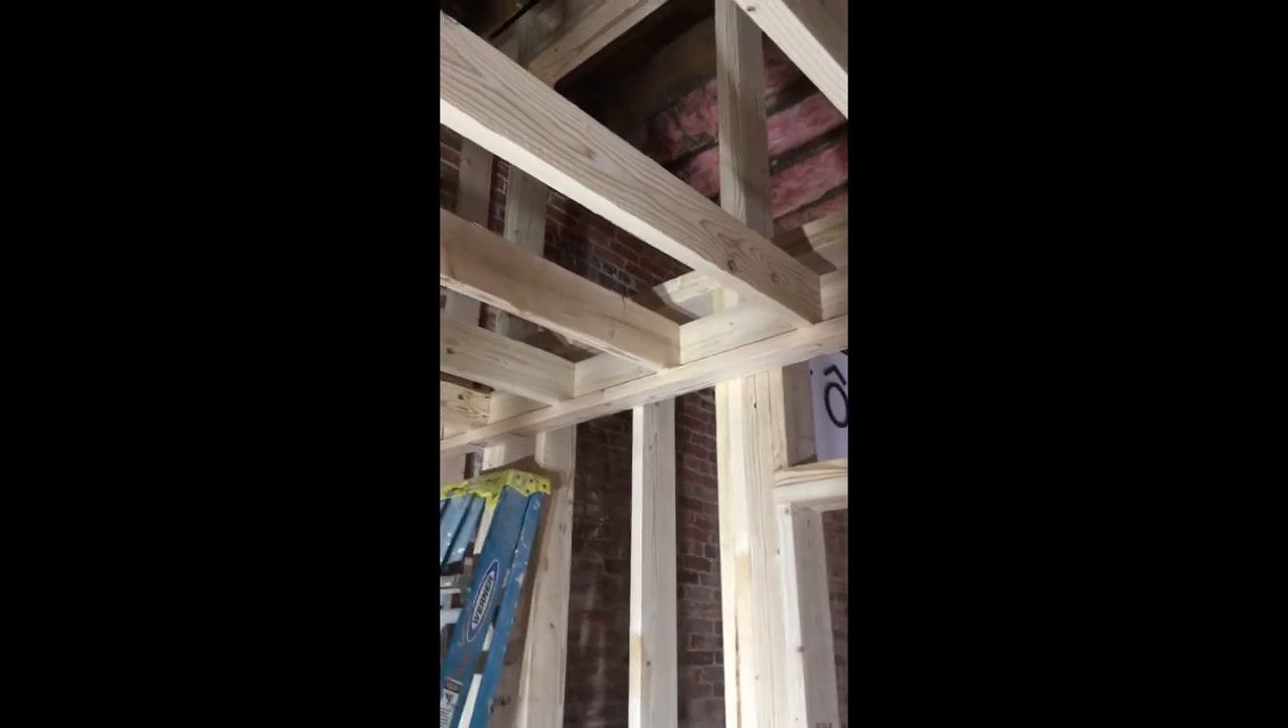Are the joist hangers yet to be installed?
Yes.